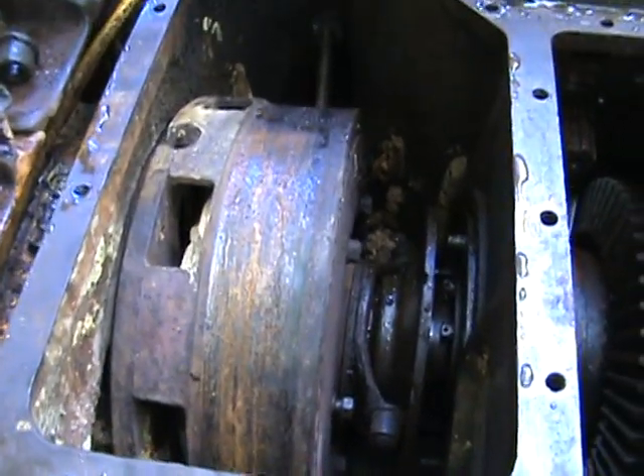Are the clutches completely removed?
No.